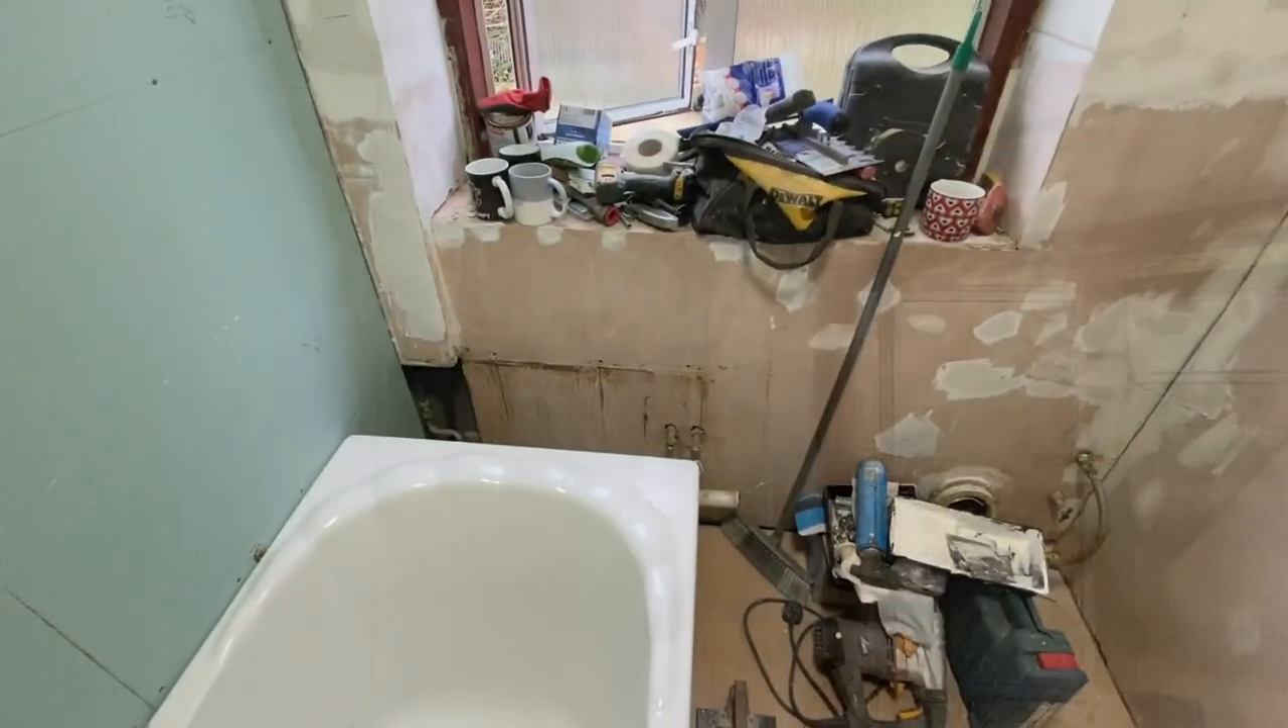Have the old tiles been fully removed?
Yes.